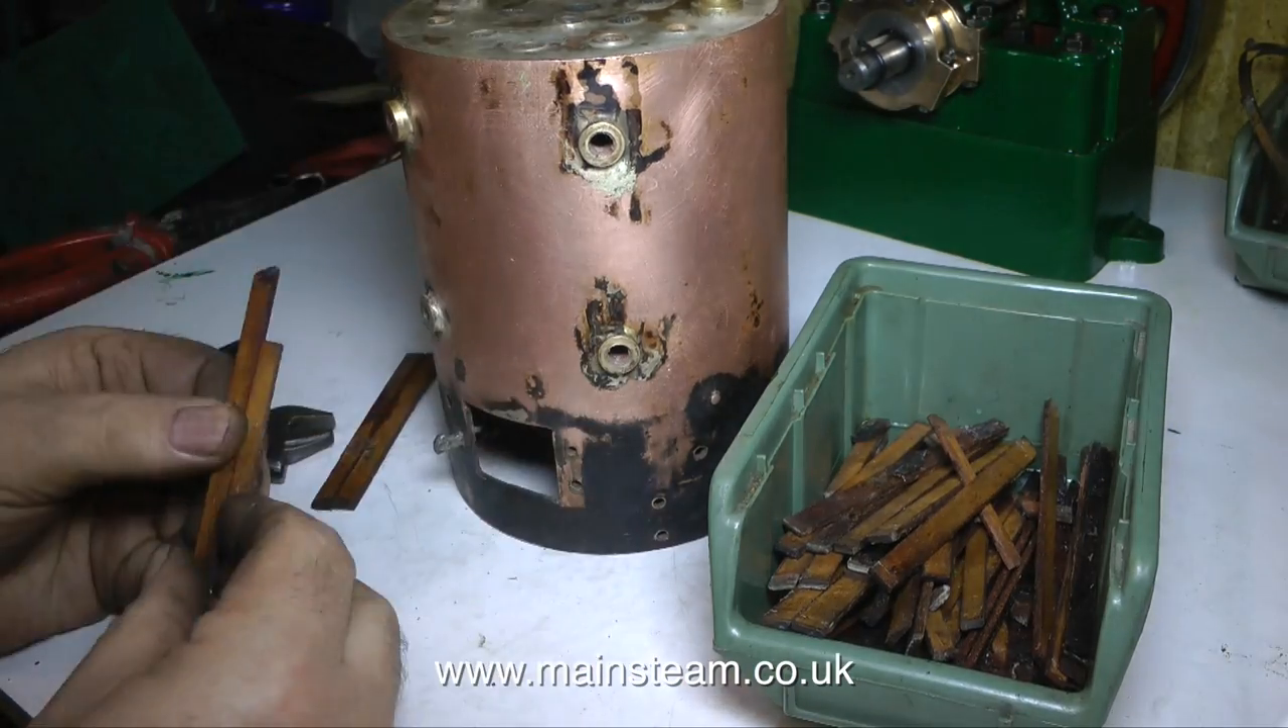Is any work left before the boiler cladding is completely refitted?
Yes.